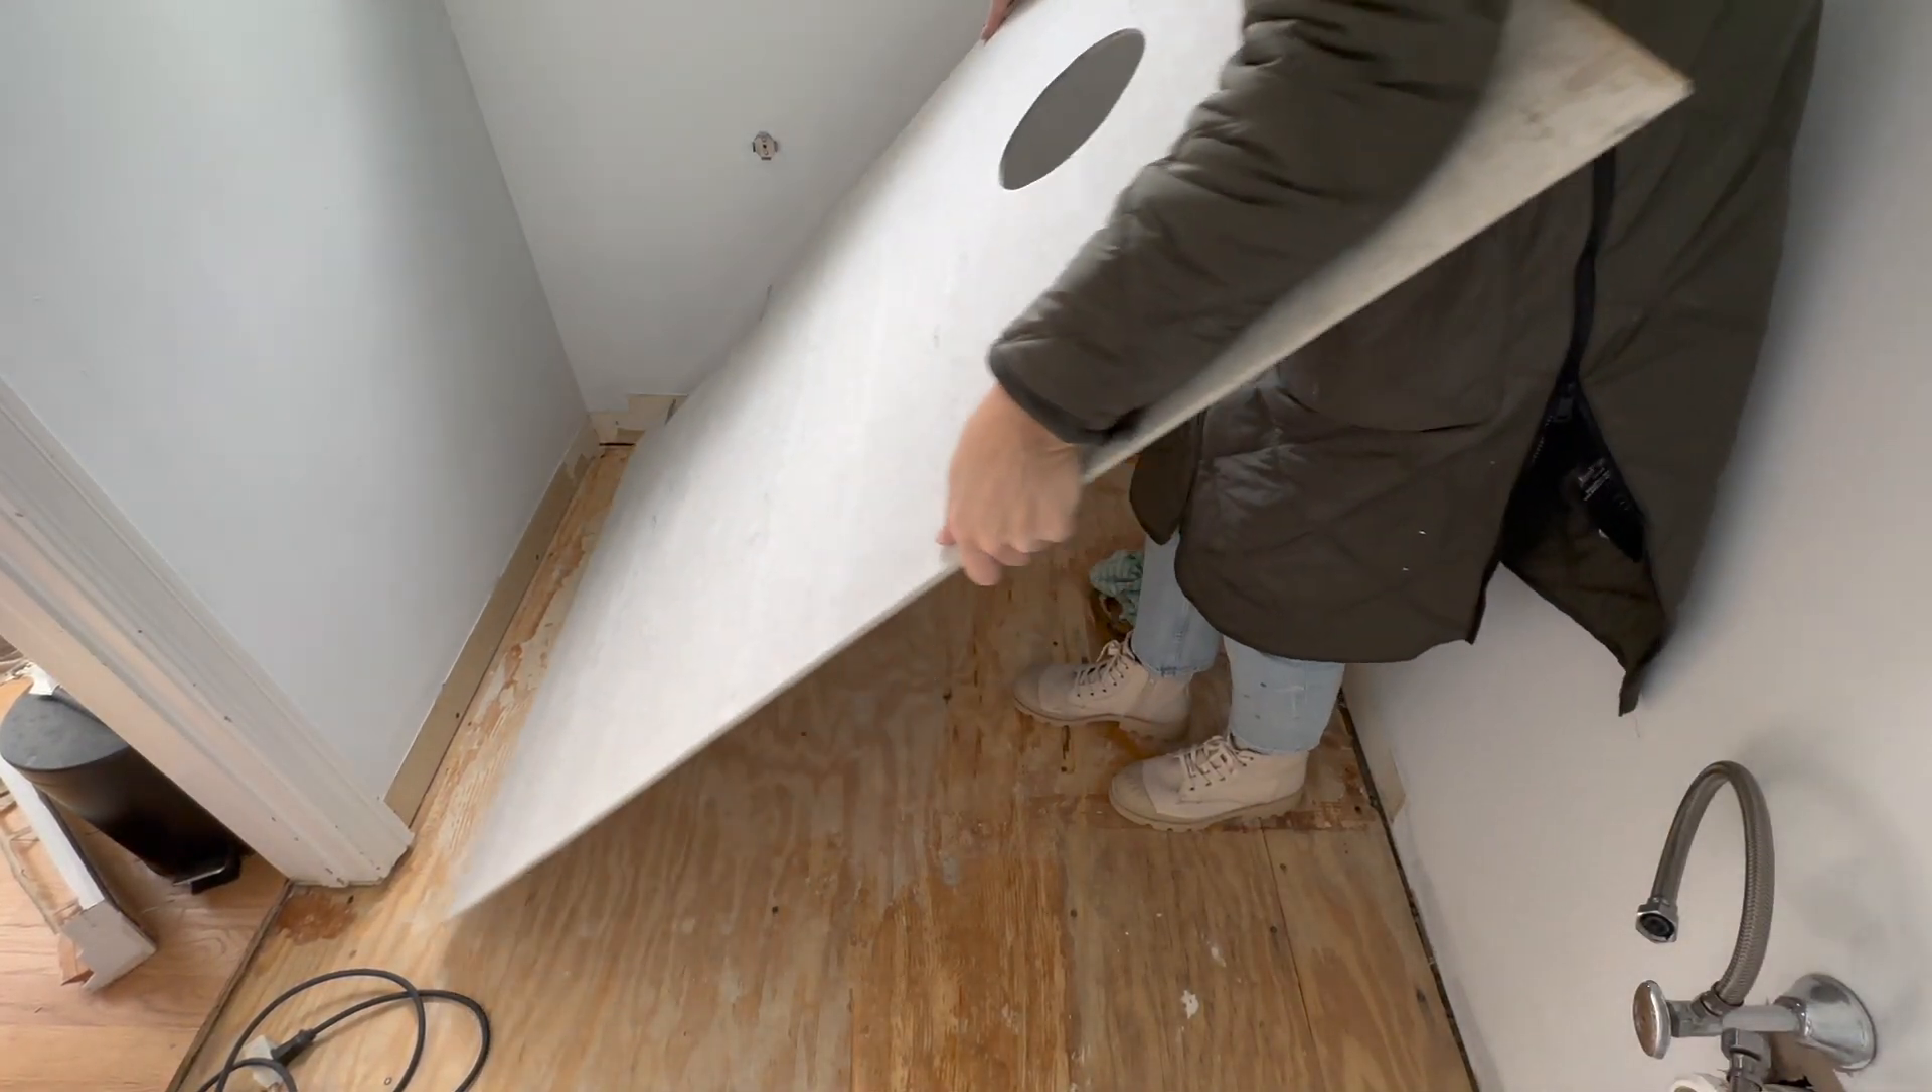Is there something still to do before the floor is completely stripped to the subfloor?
No.